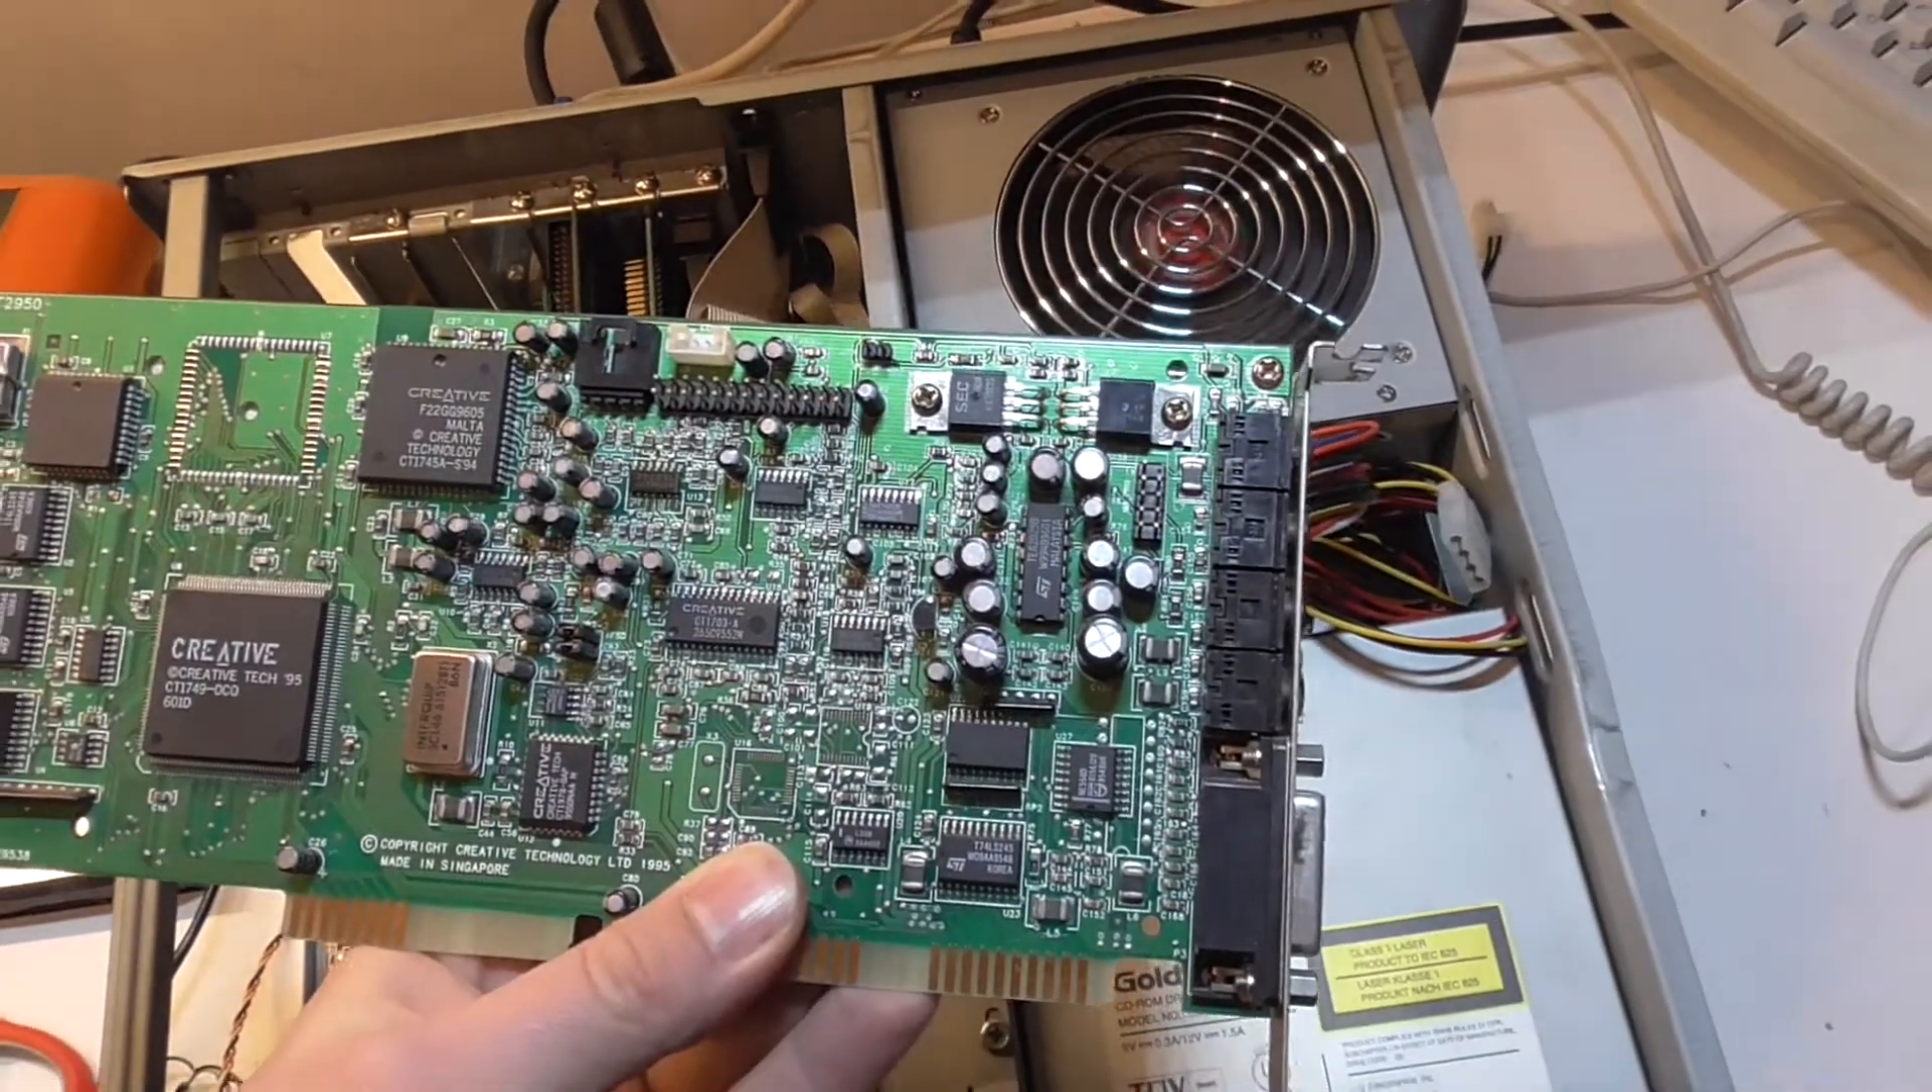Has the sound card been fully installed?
No.